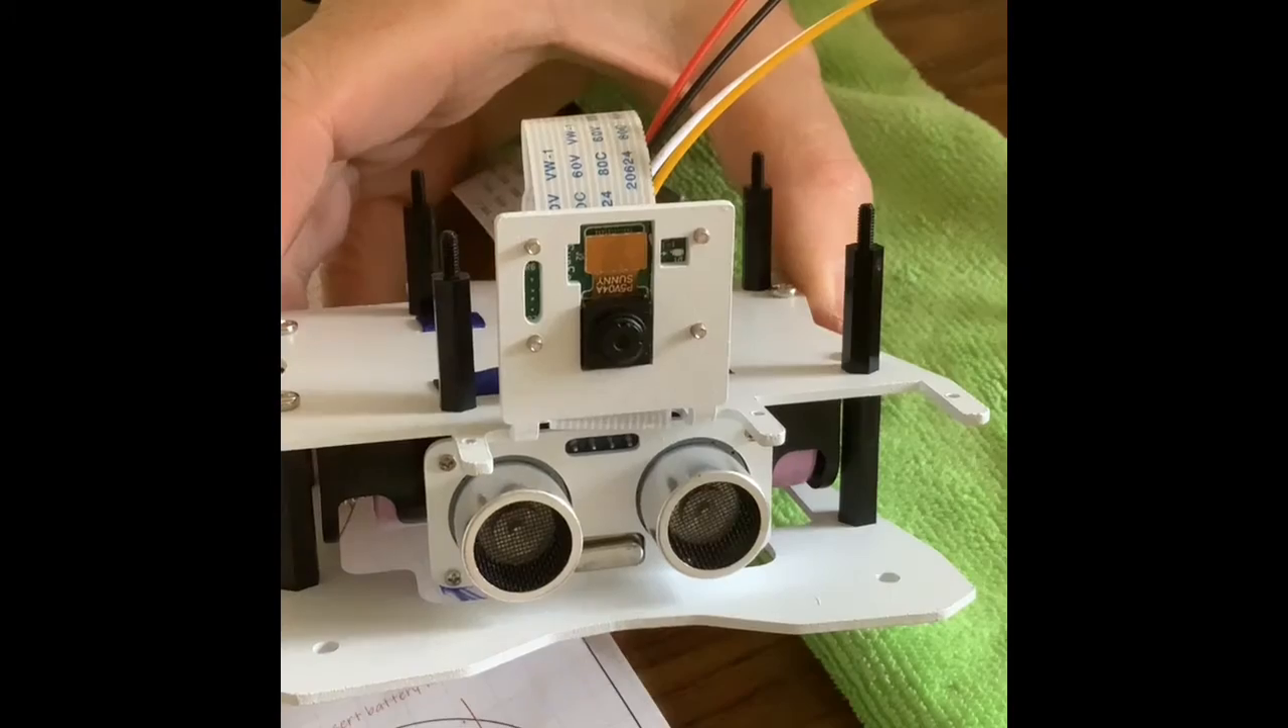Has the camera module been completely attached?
Yes.